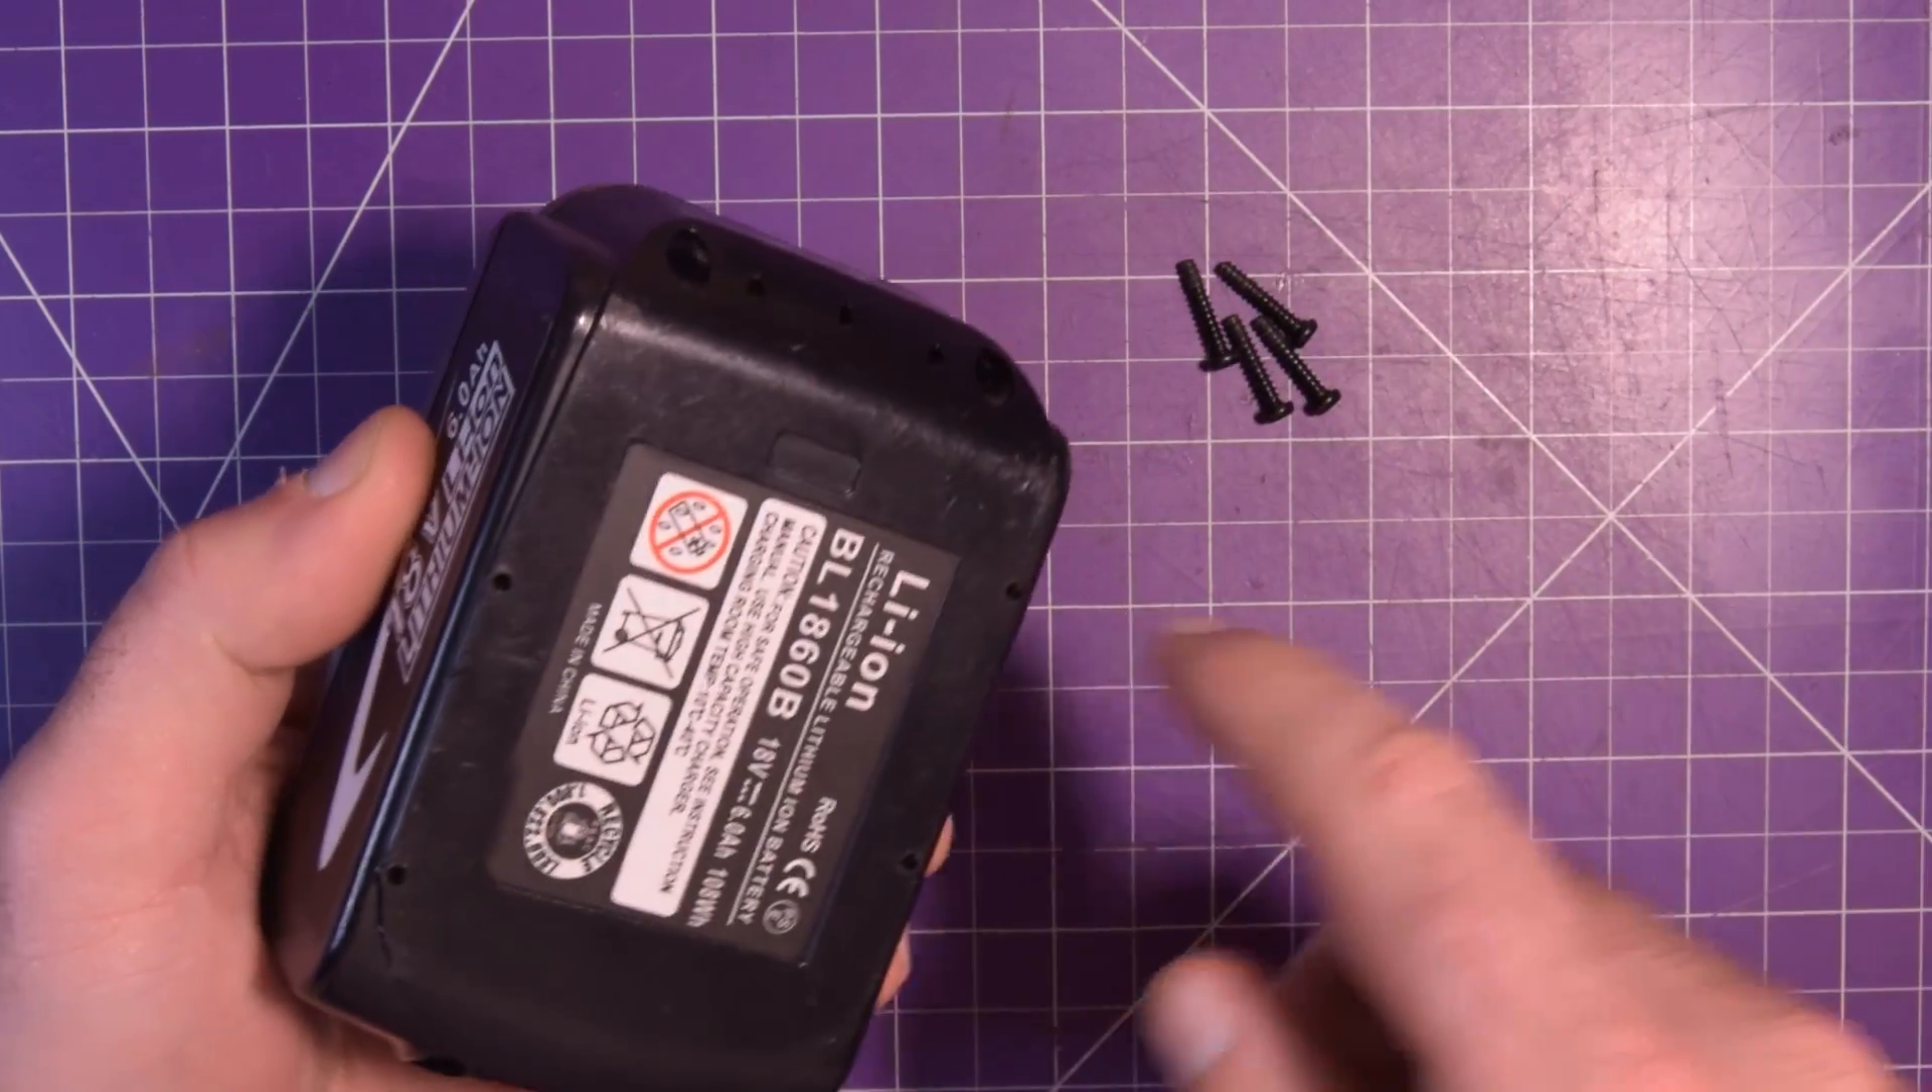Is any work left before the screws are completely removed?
No.